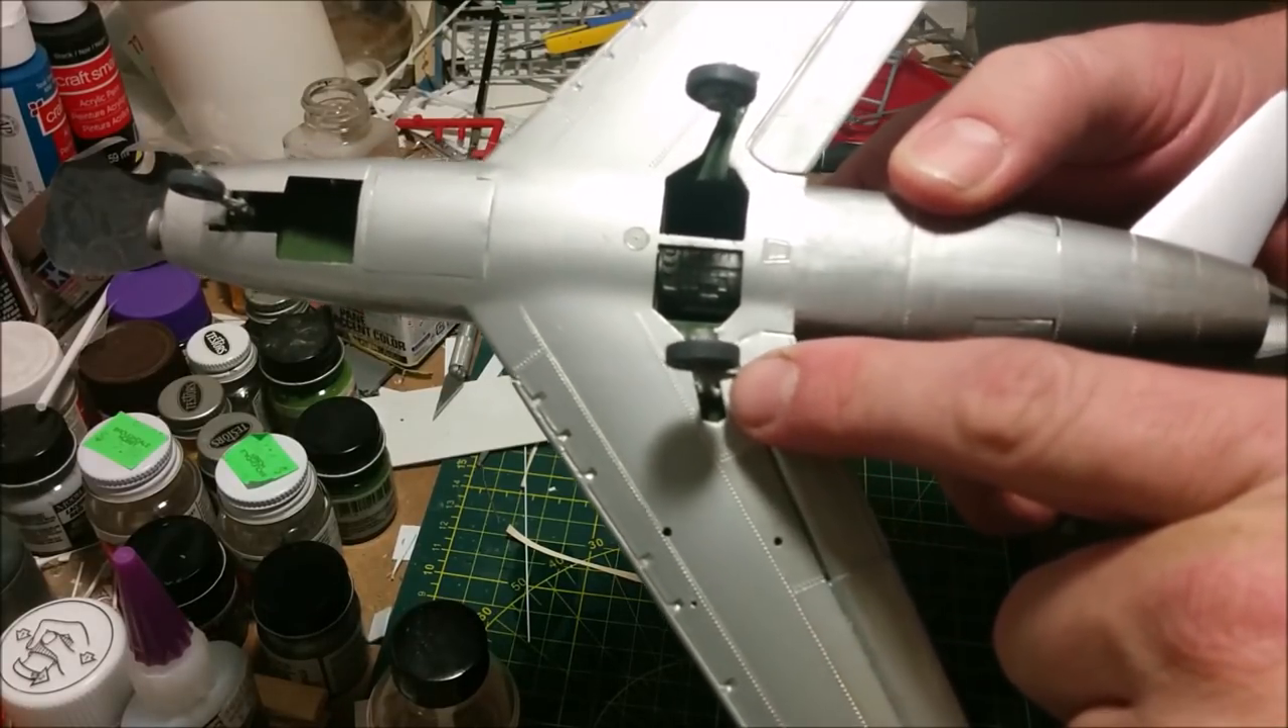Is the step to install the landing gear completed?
Yes.